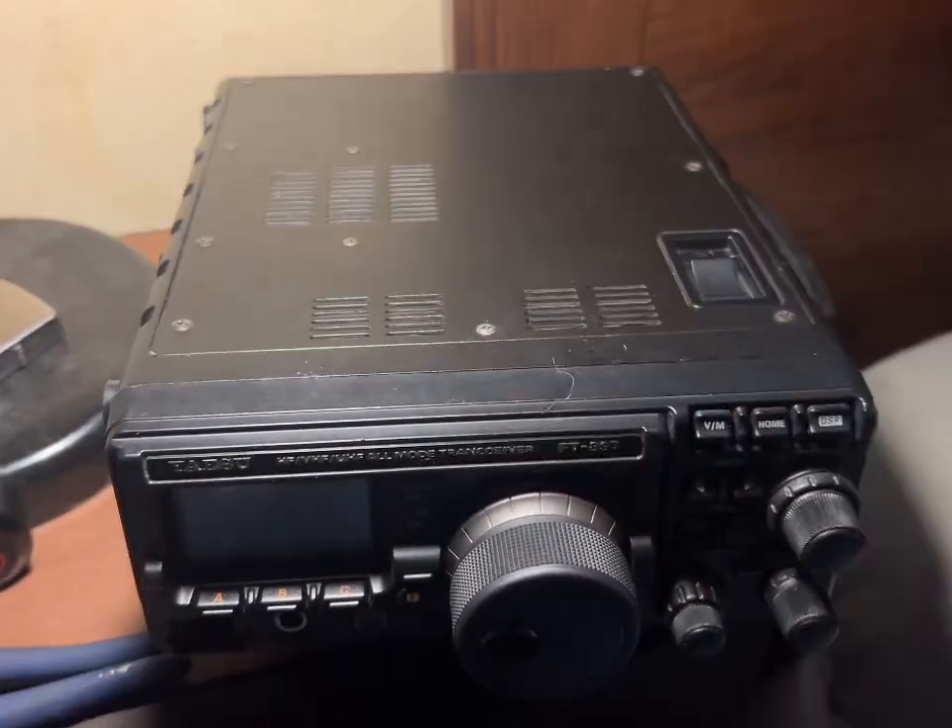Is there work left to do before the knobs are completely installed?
No.